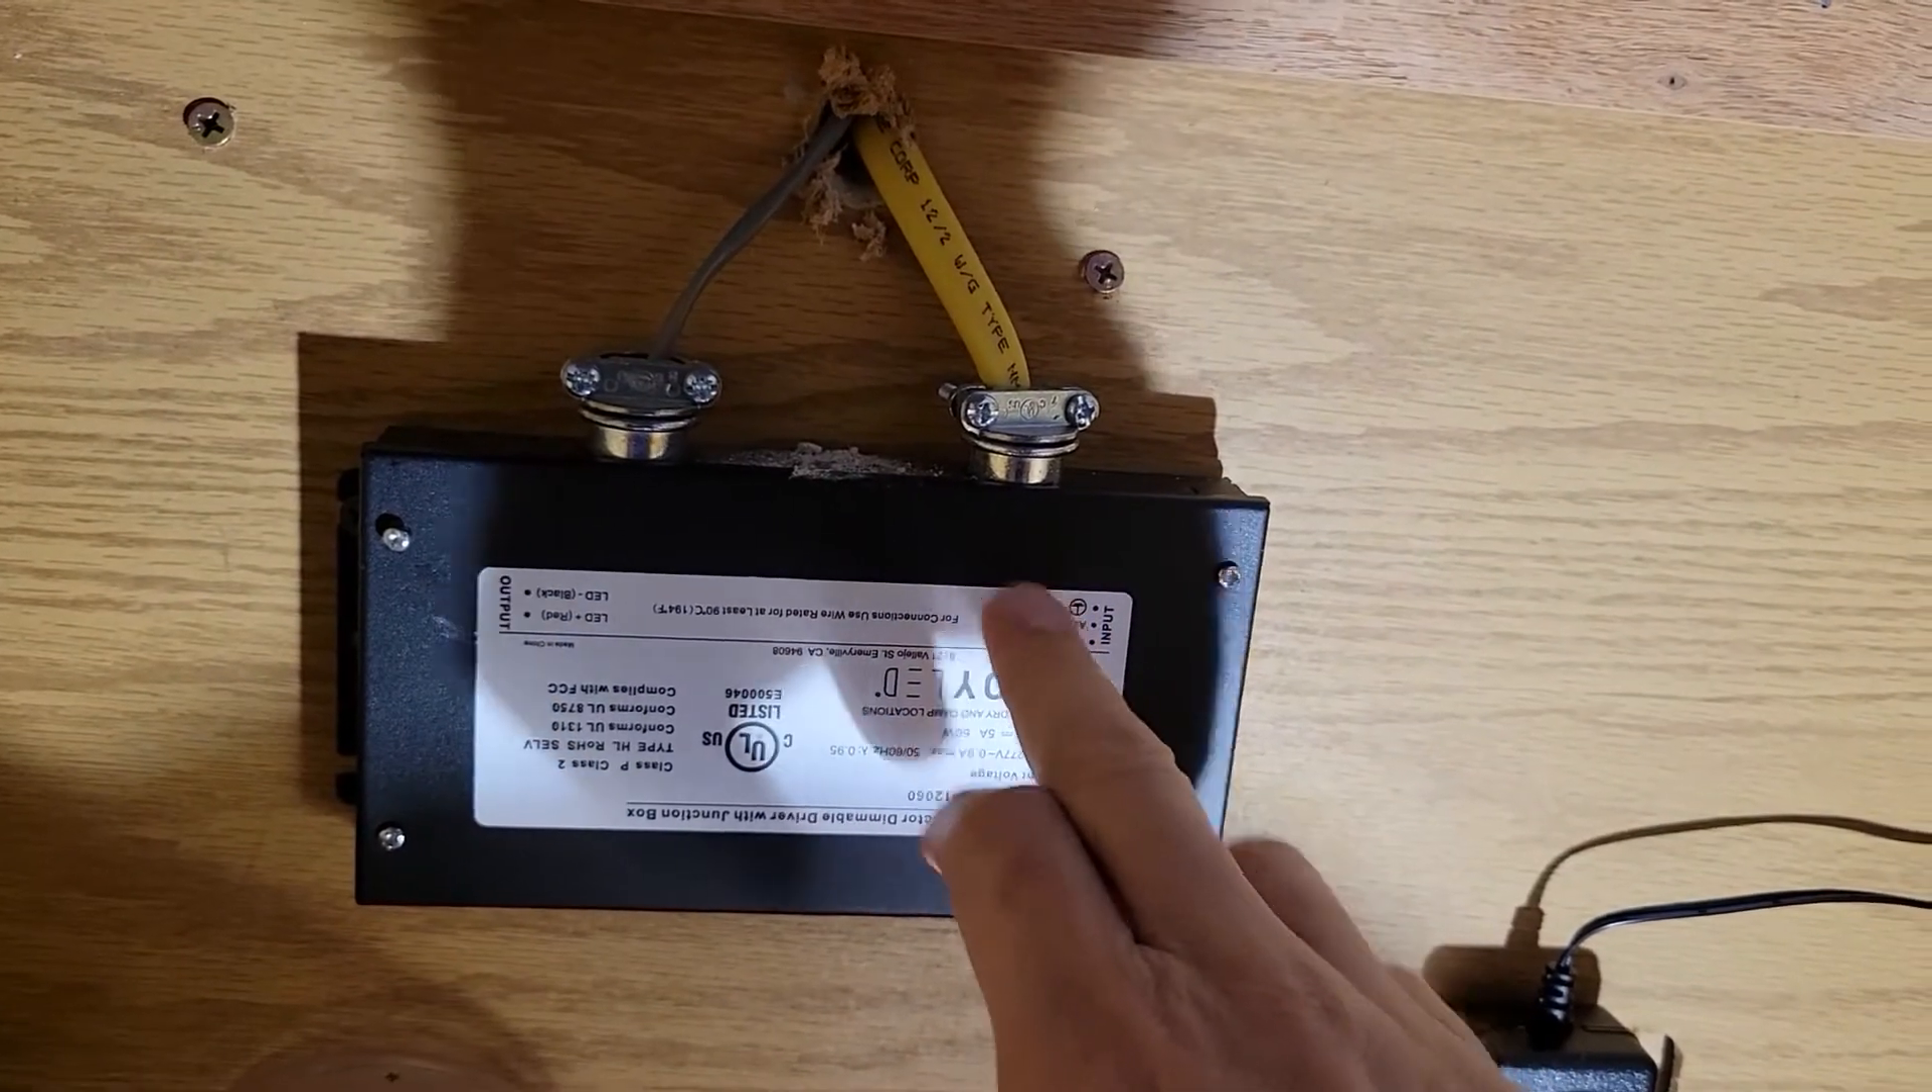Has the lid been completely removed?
No.